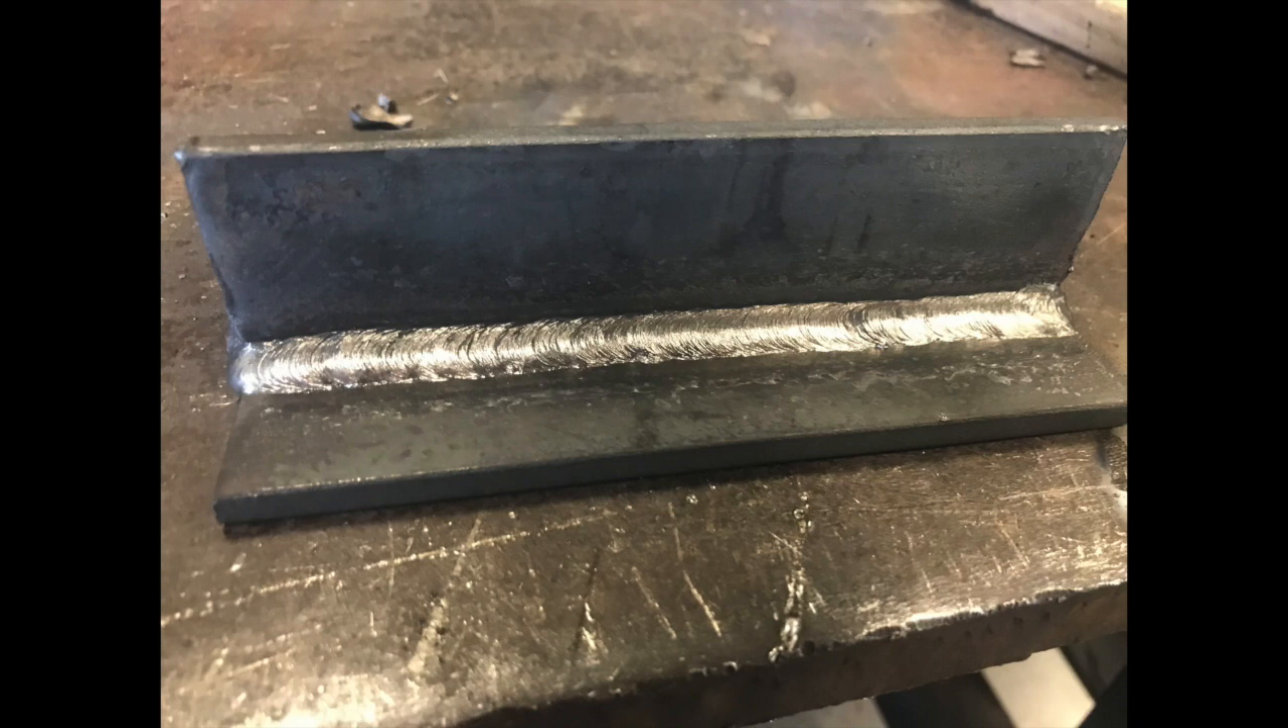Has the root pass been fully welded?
Yes.